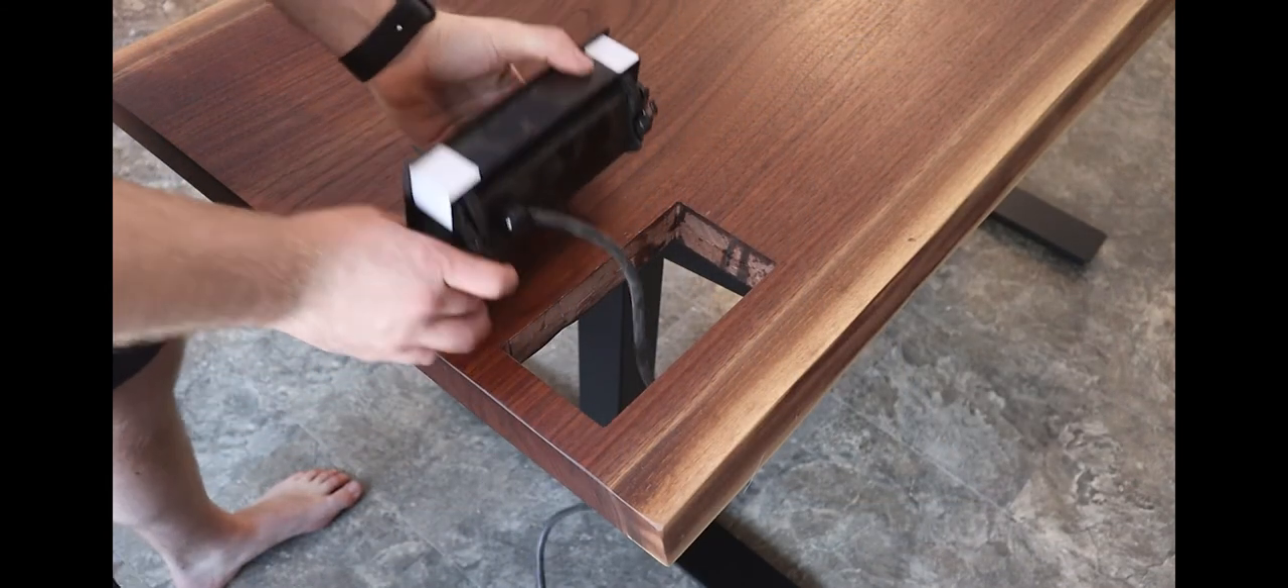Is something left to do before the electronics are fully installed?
Yes.